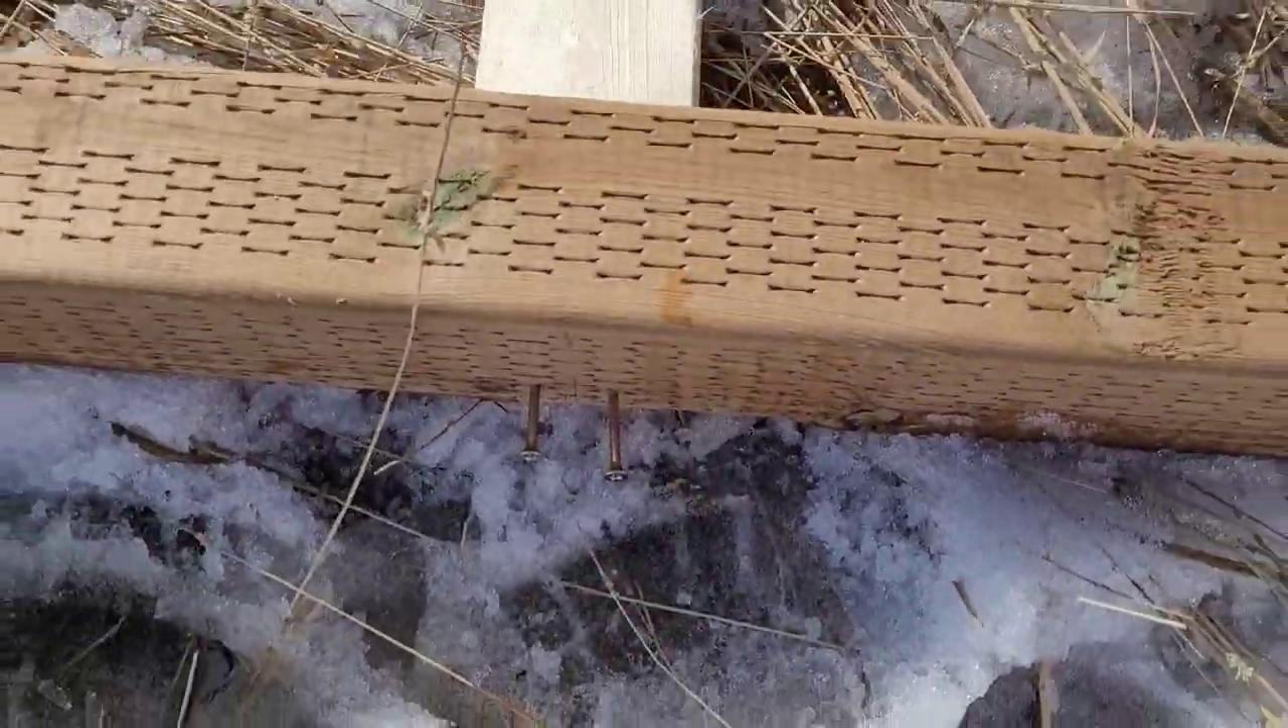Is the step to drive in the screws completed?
No.